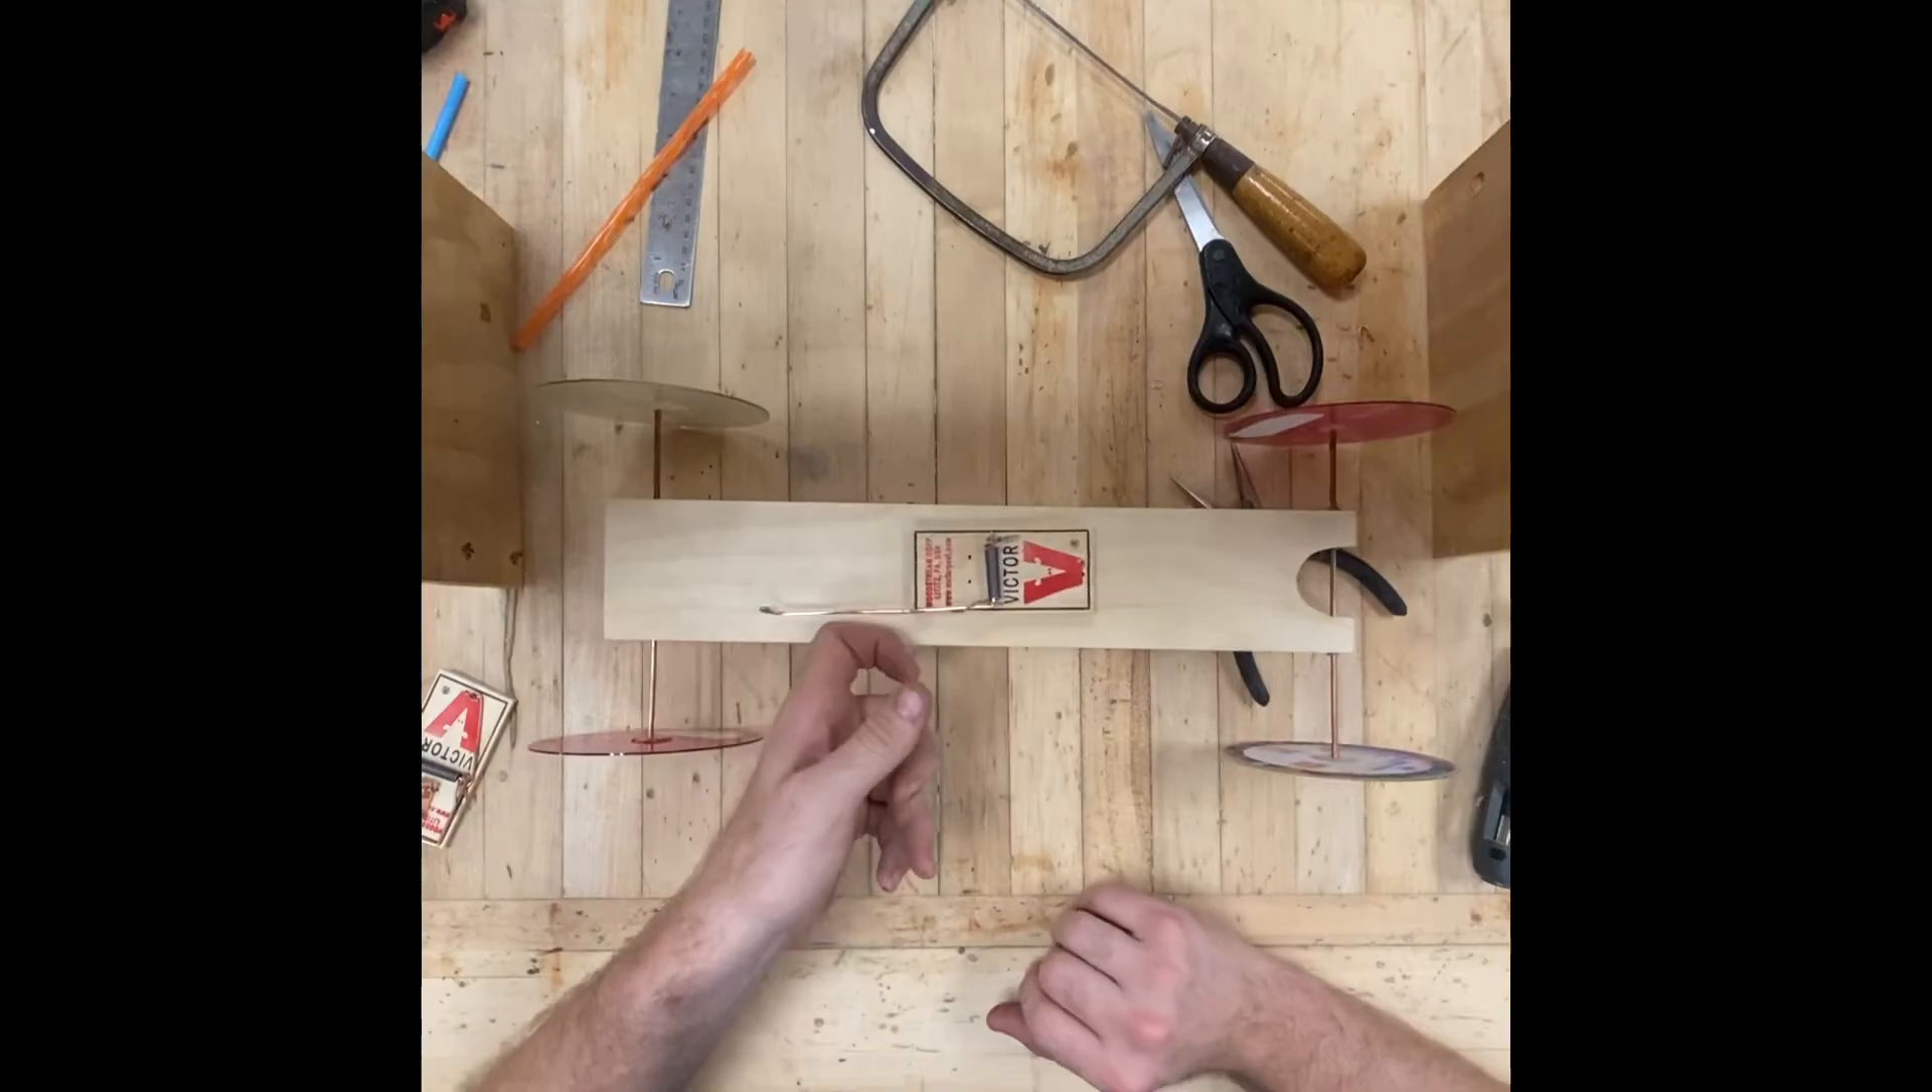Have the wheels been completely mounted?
Yes.